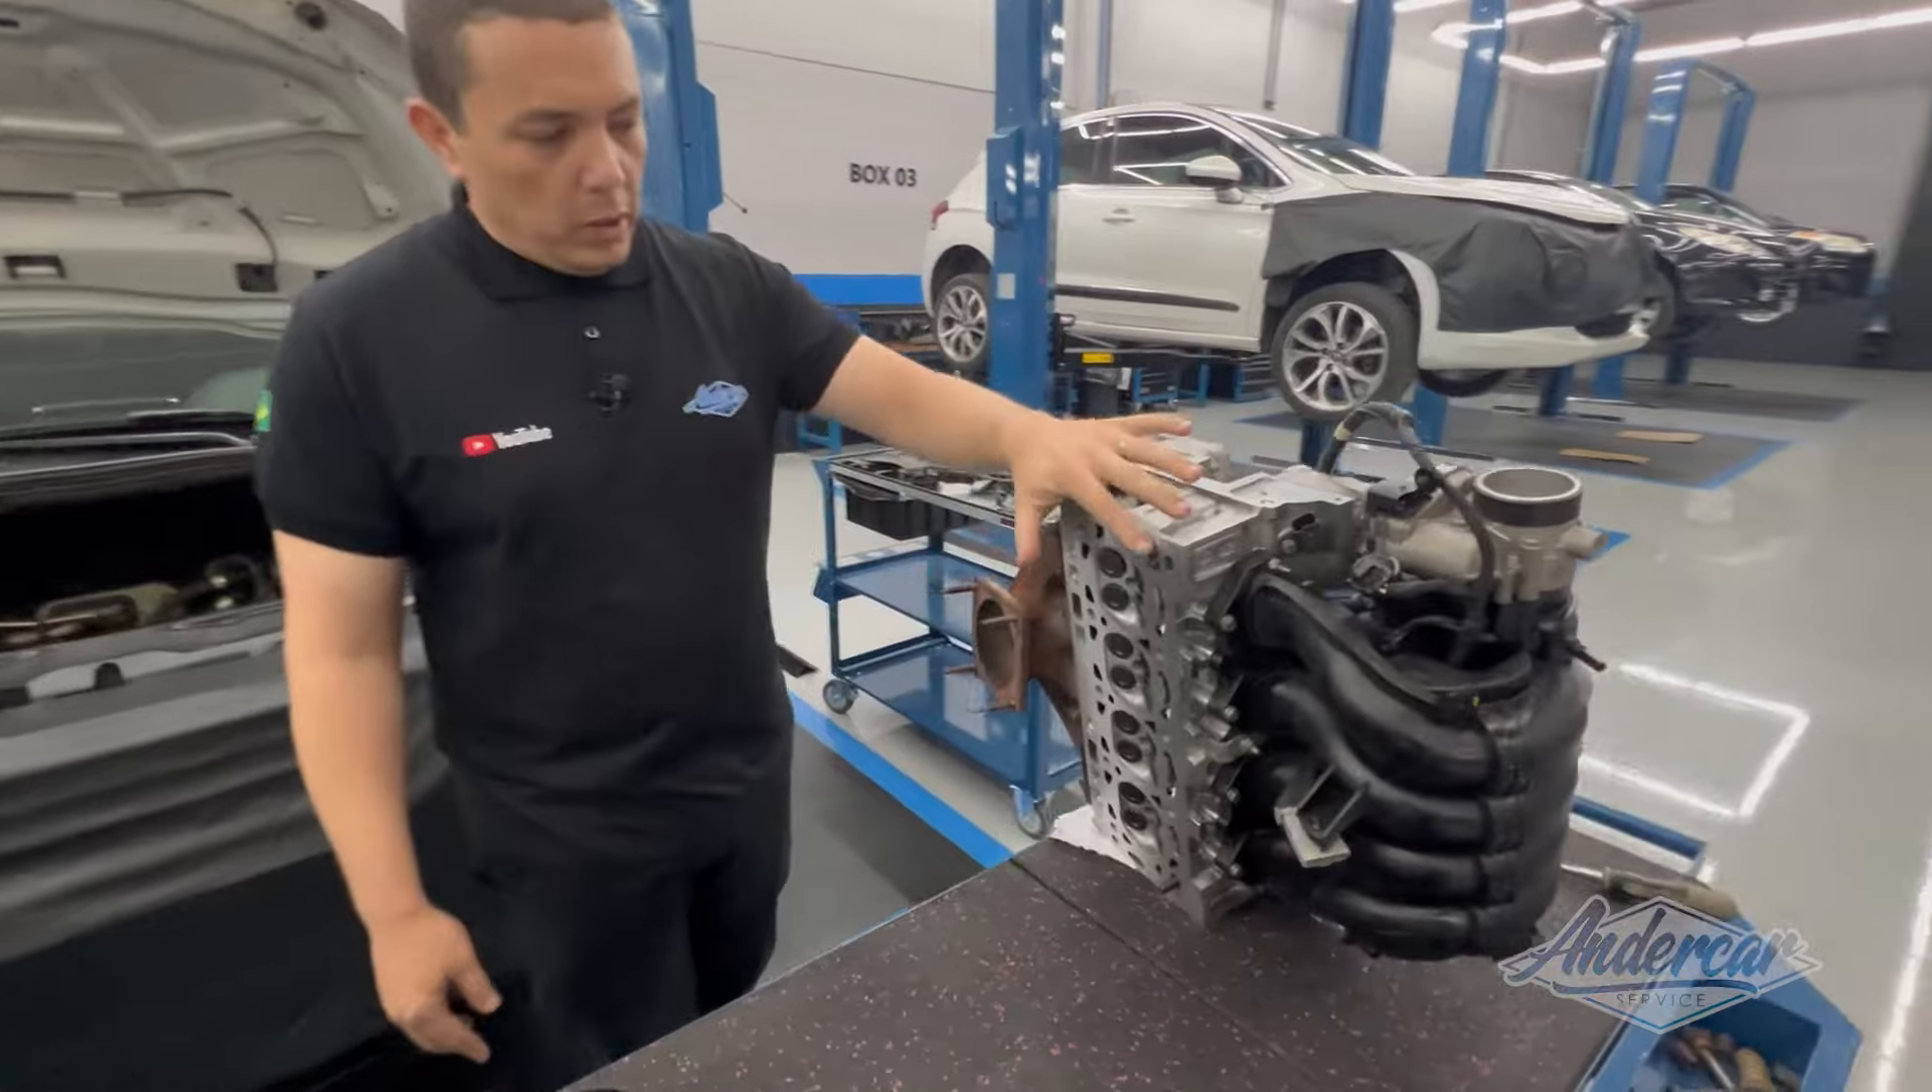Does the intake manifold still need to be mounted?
No.